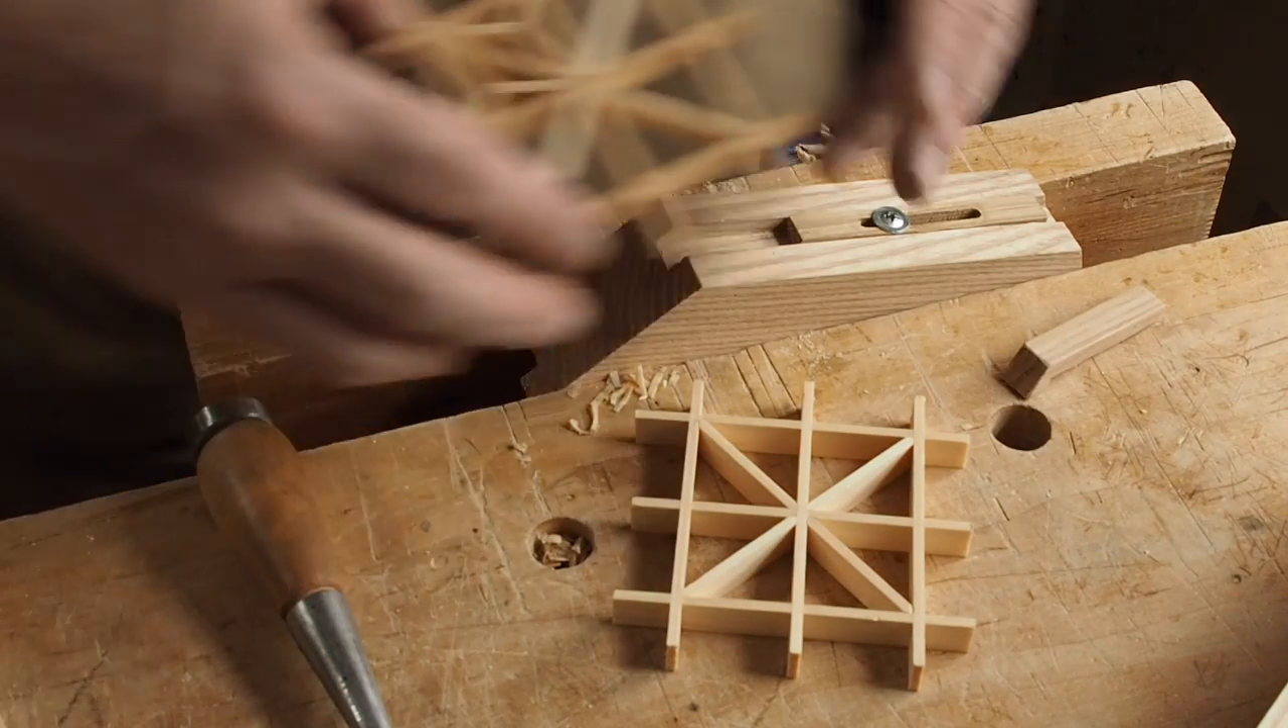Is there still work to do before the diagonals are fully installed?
No.